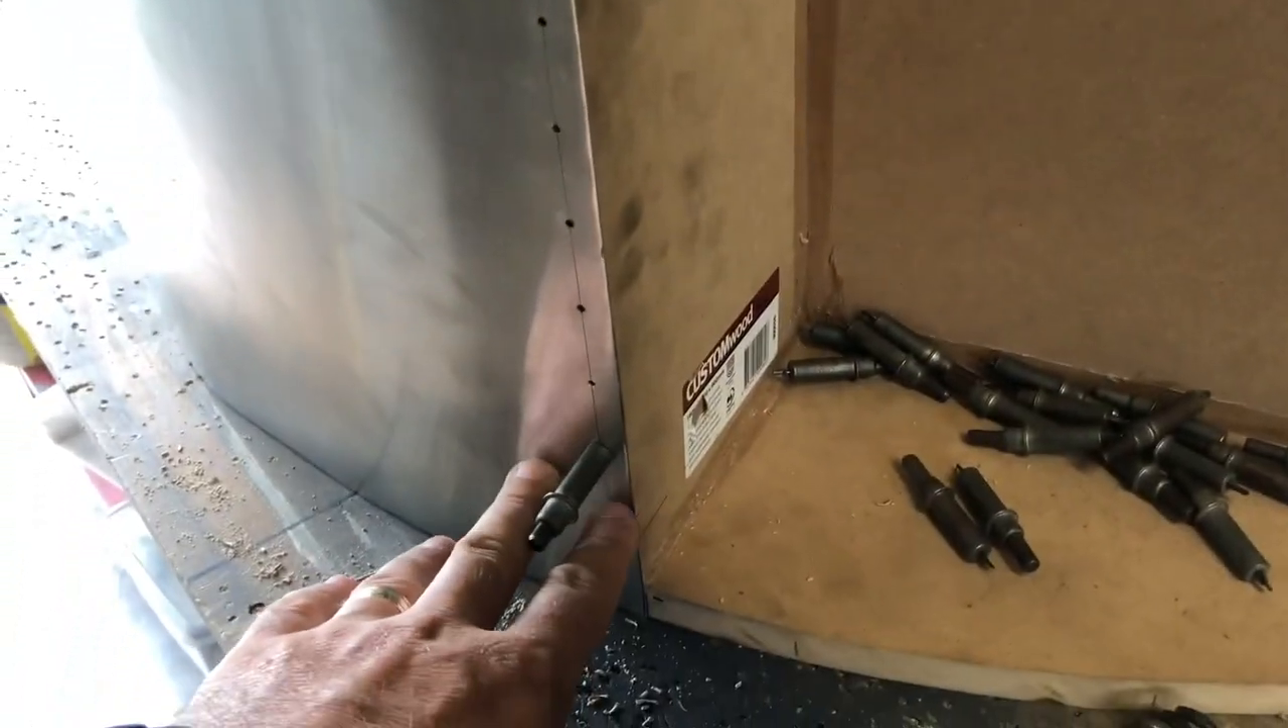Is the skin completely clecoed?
No.